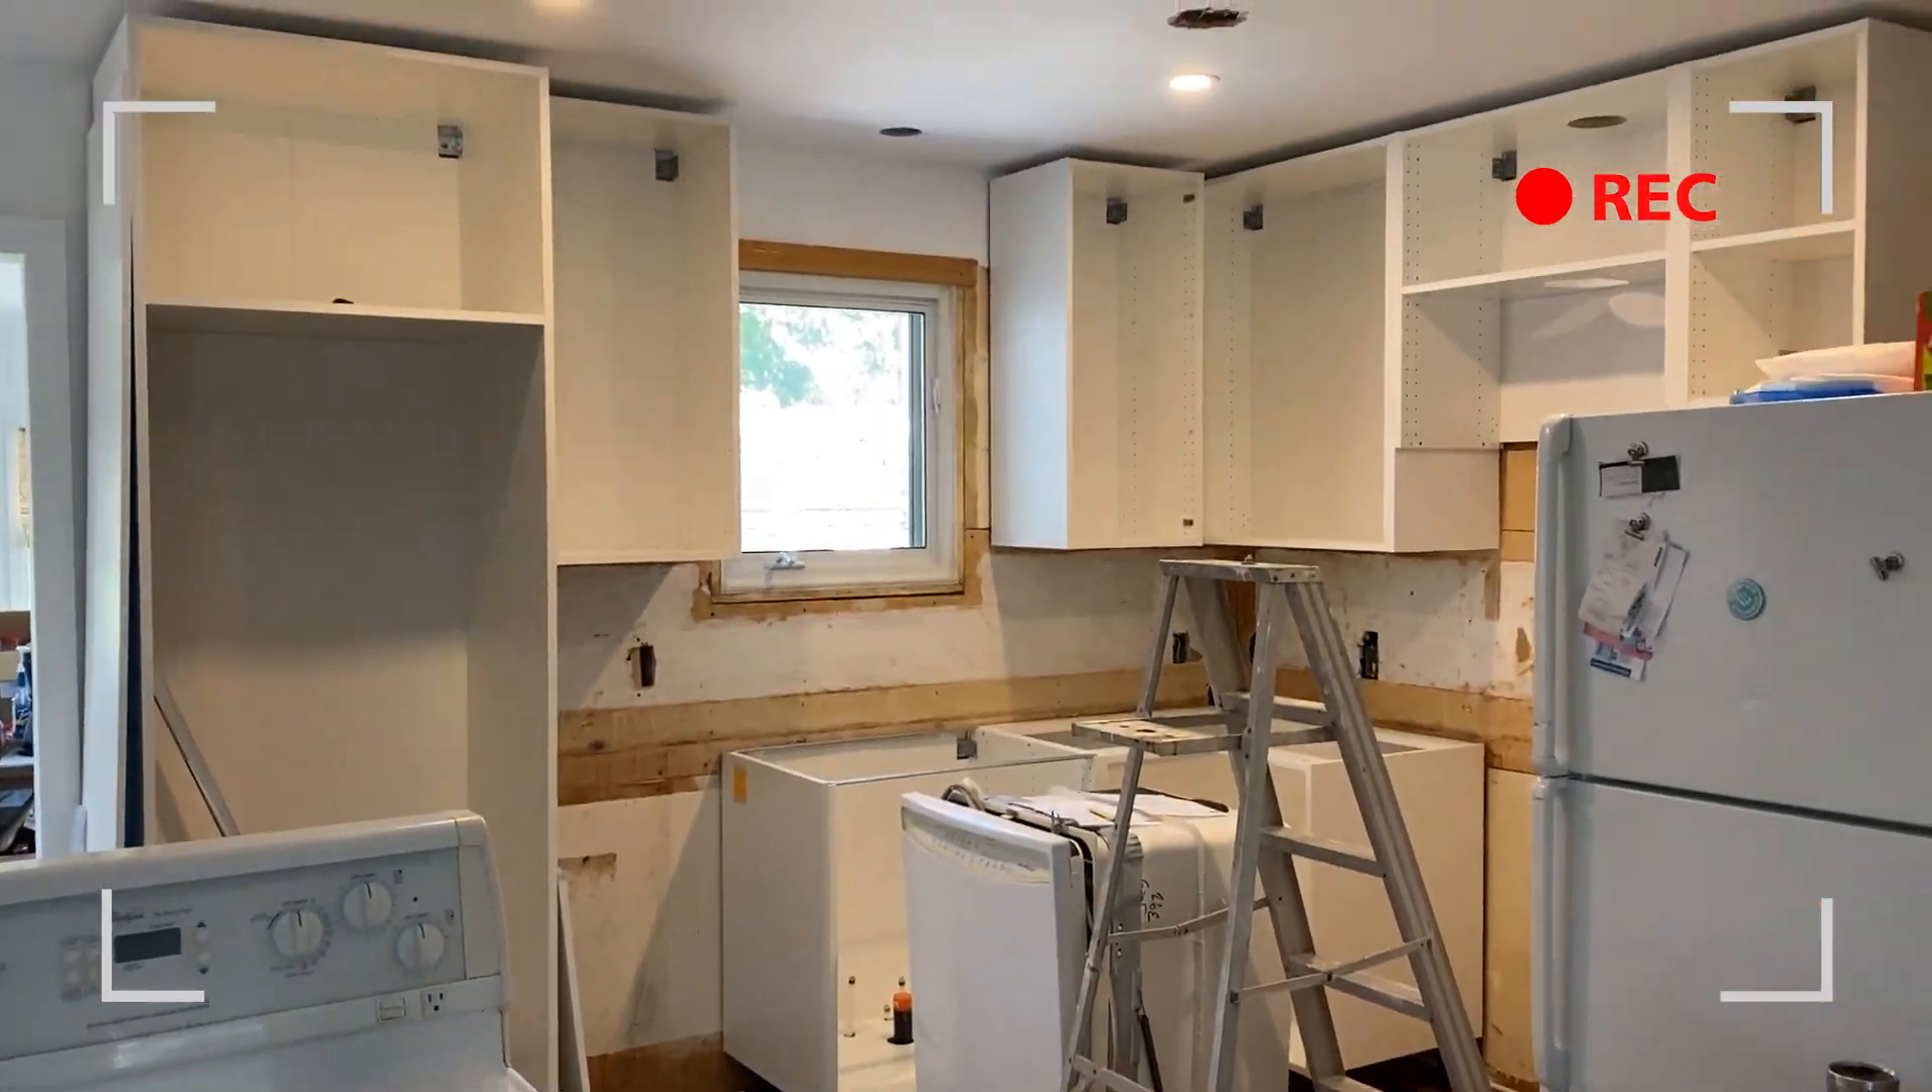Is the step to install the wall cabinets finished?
Yes.